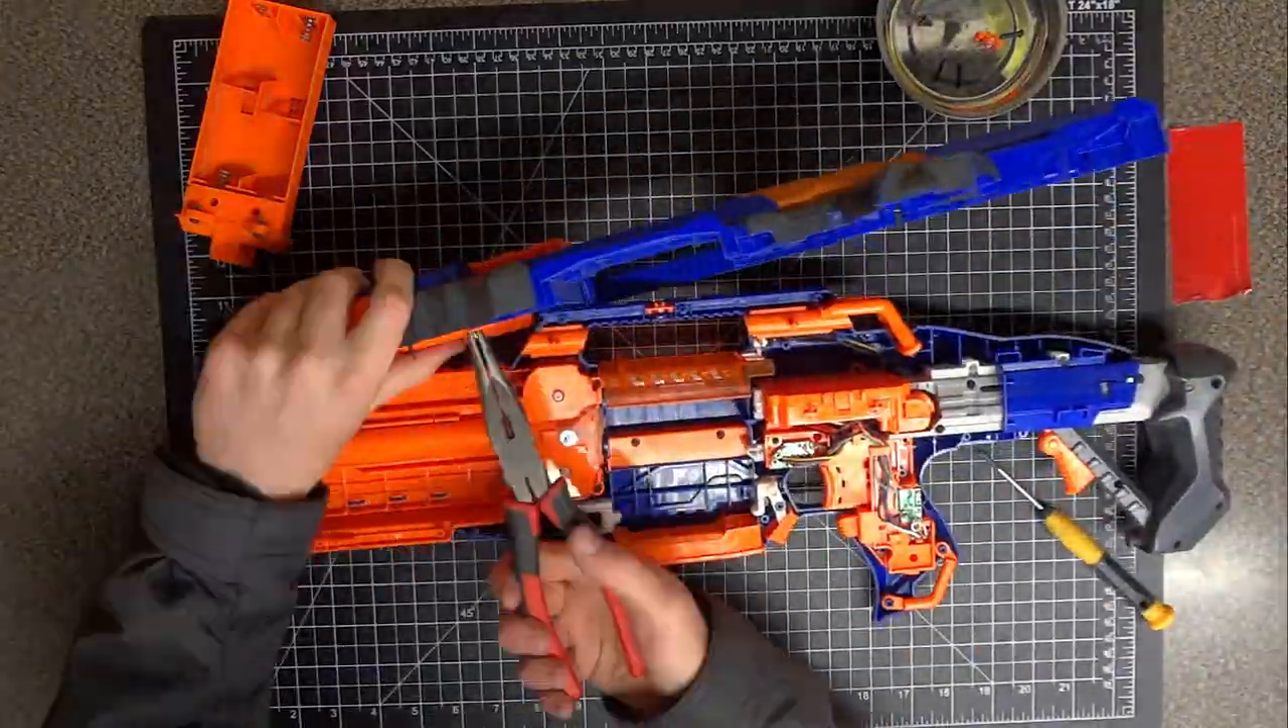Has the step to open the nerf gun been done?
Yes.